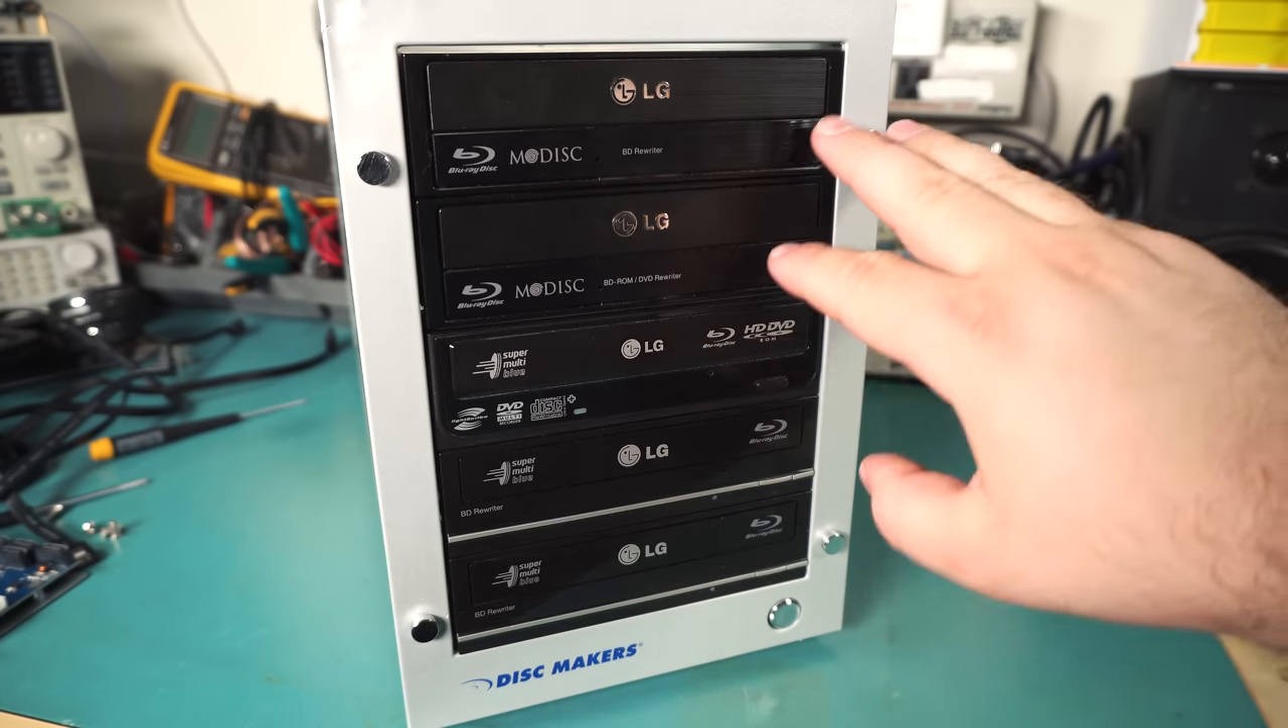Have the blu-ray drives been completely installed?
Yes.